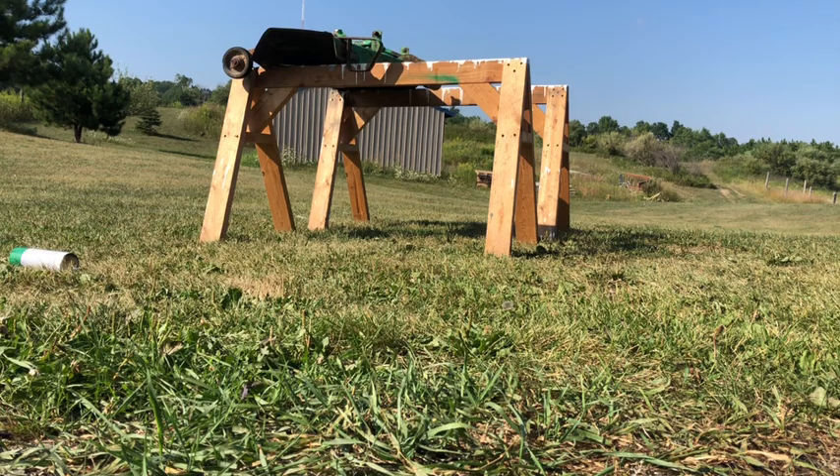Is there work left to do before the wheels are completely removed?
Yes.